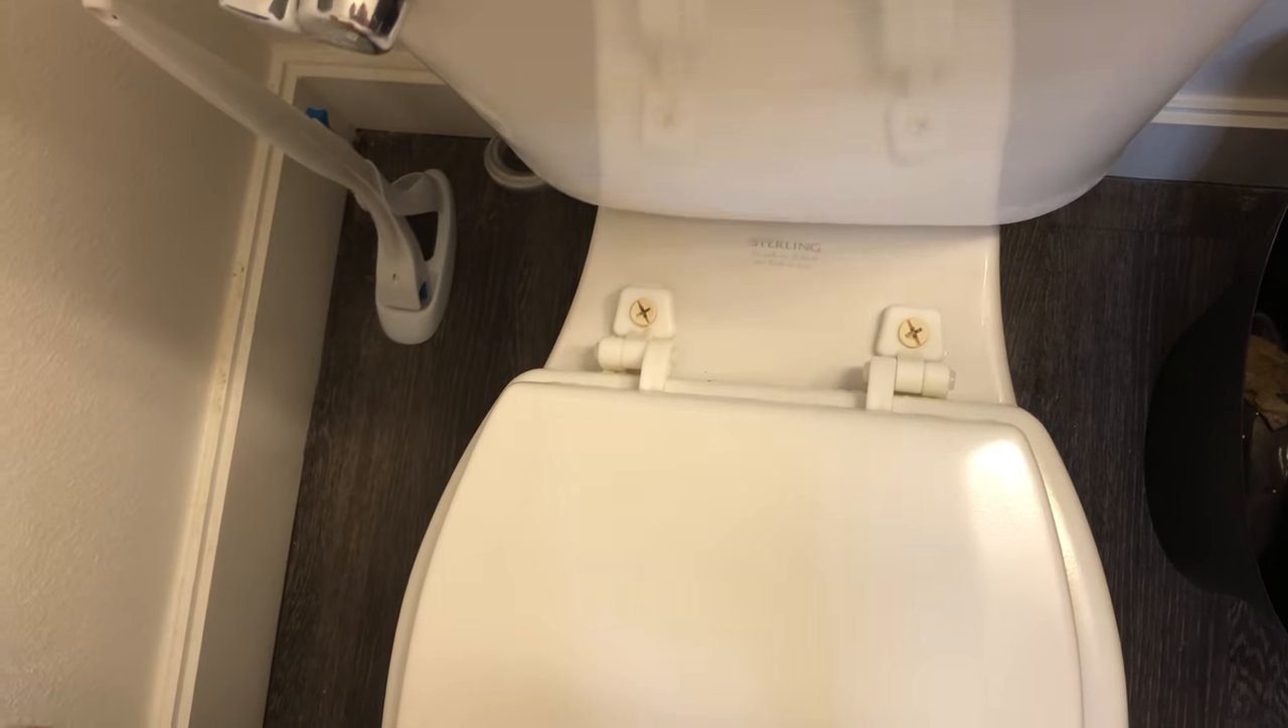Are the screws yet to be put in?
No.